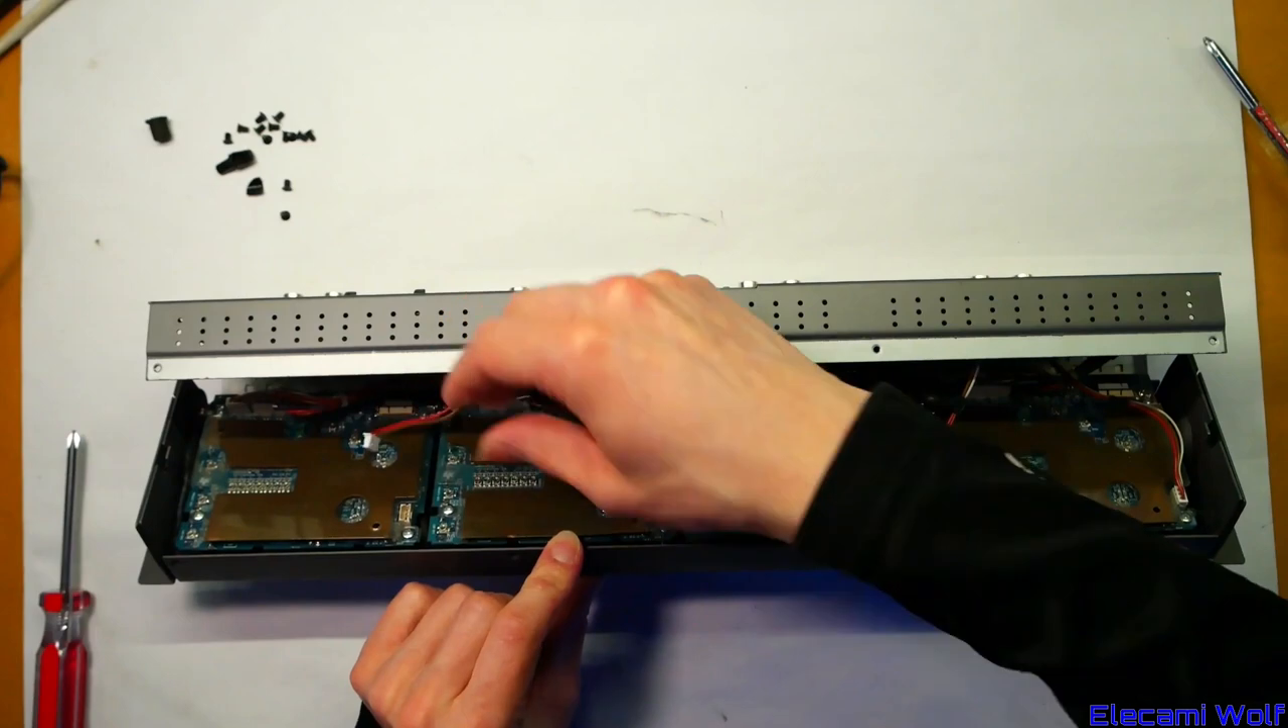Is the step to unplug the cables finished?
No.